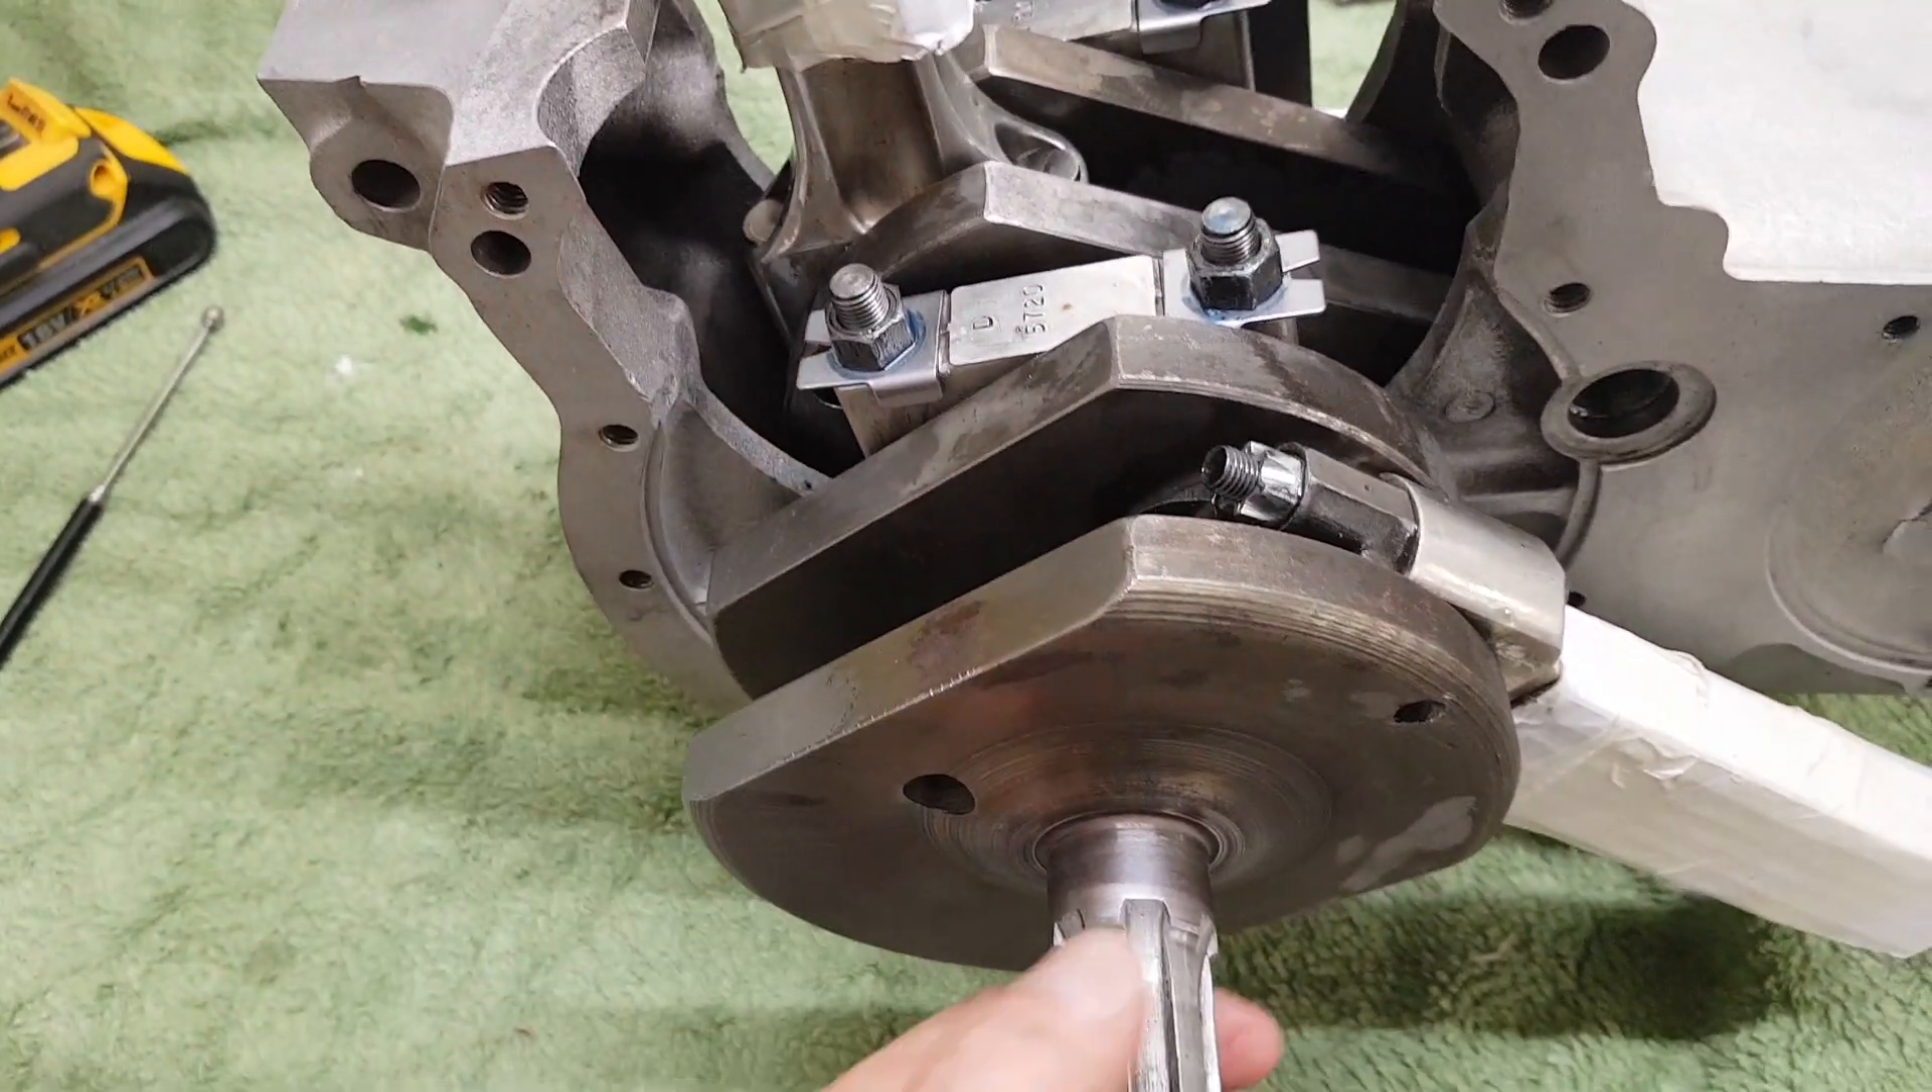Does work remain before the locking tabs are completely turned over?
Yes.